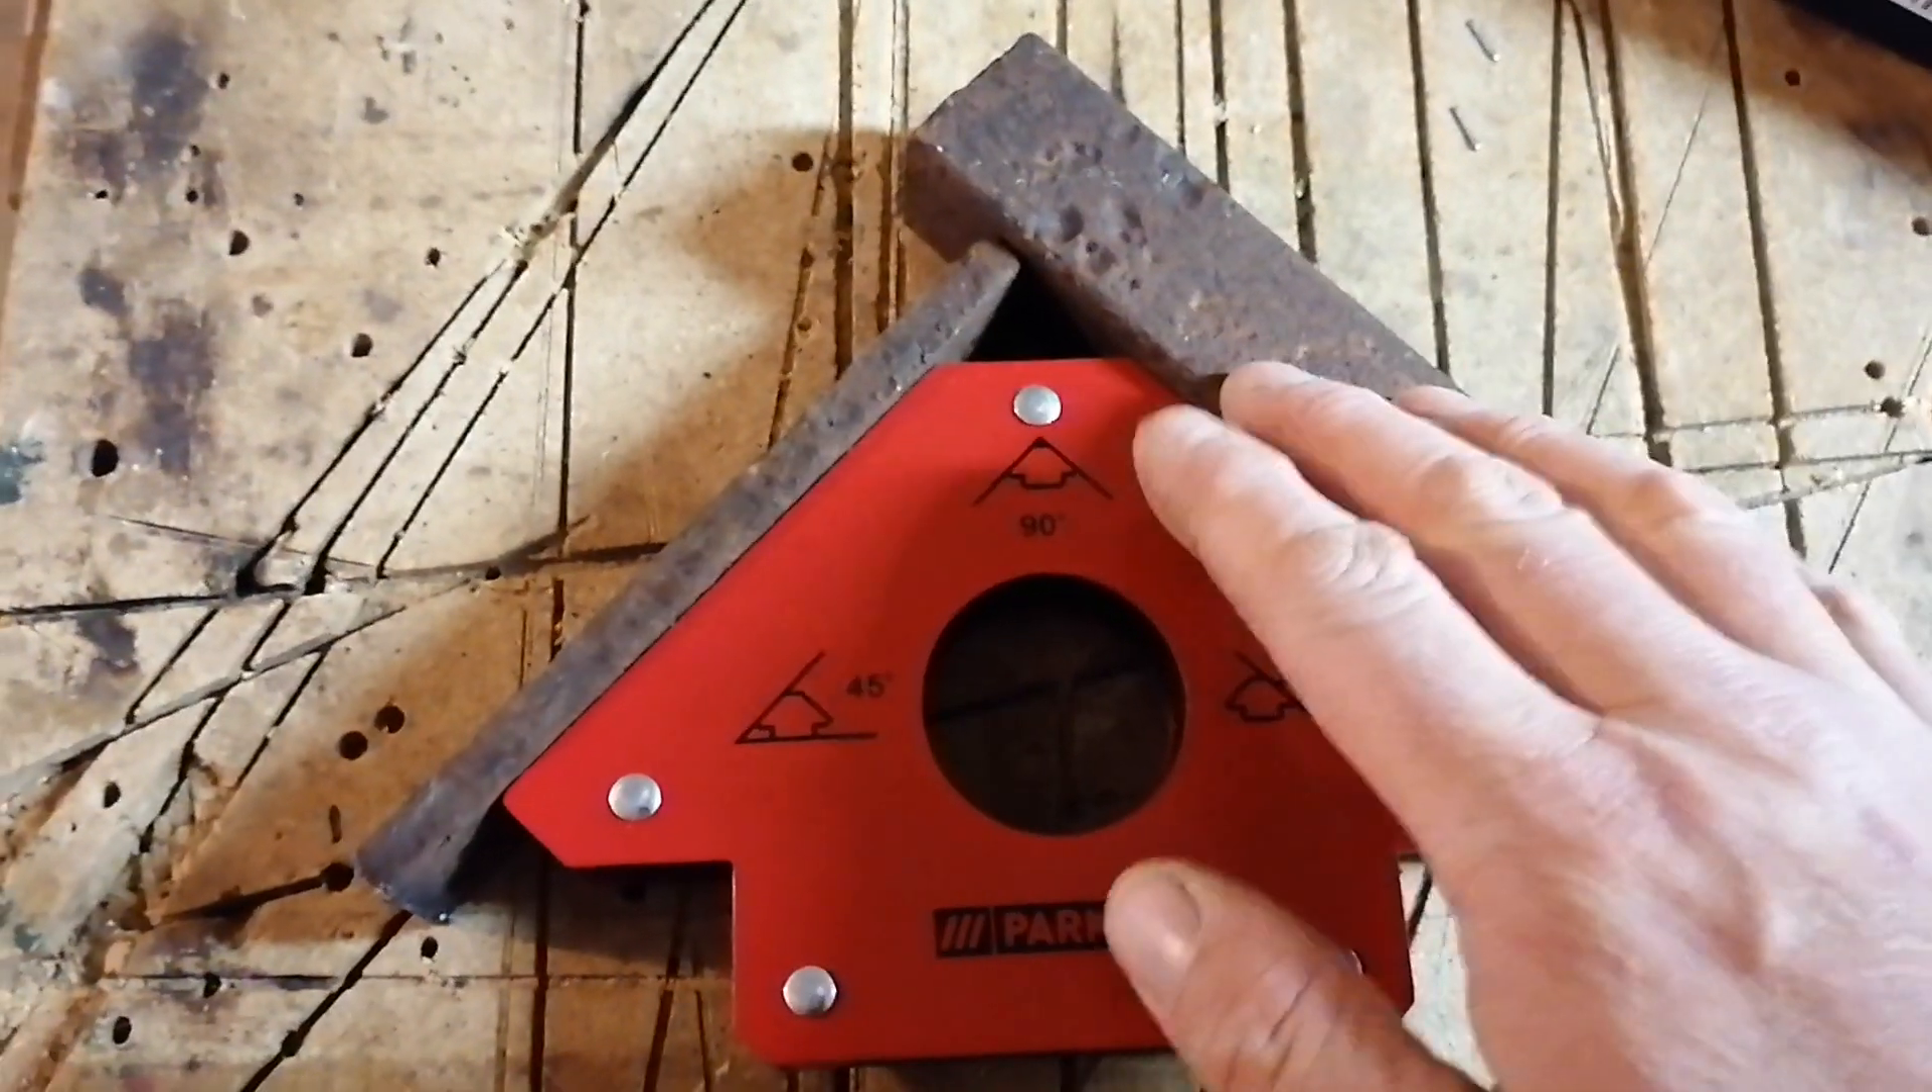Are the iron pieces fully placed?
Yes.